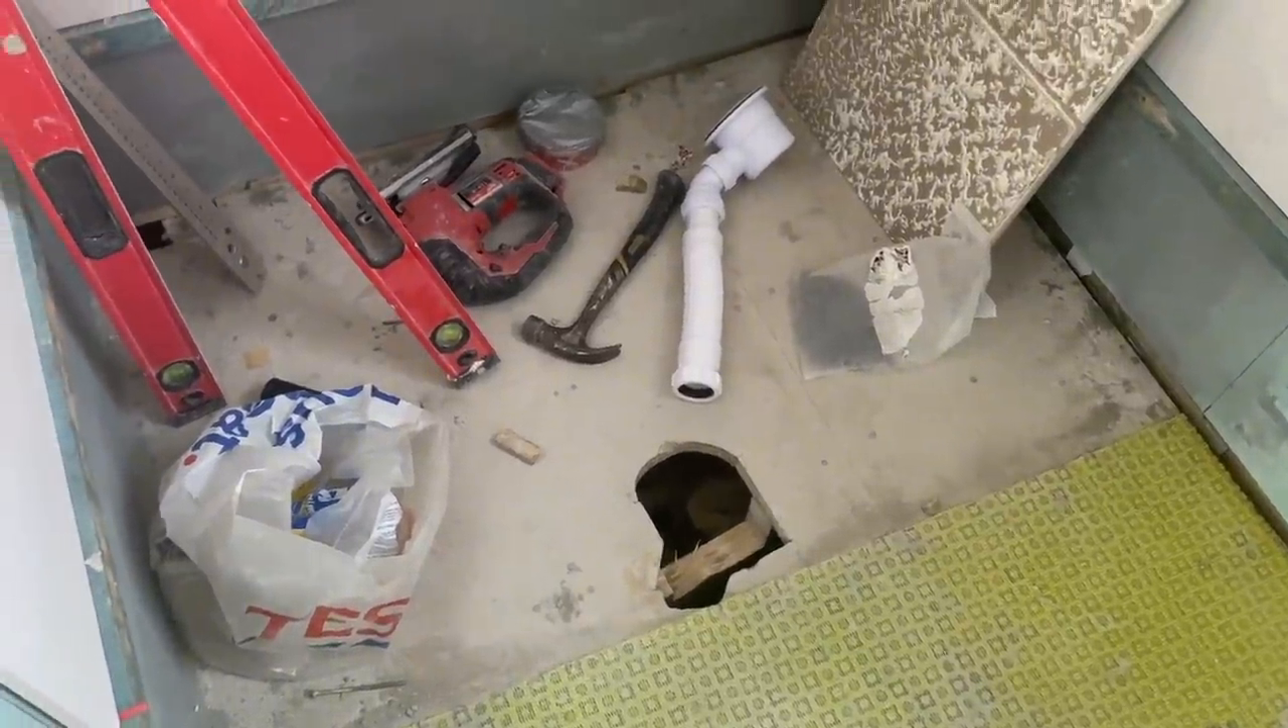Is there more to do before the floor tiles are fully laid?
Yes.